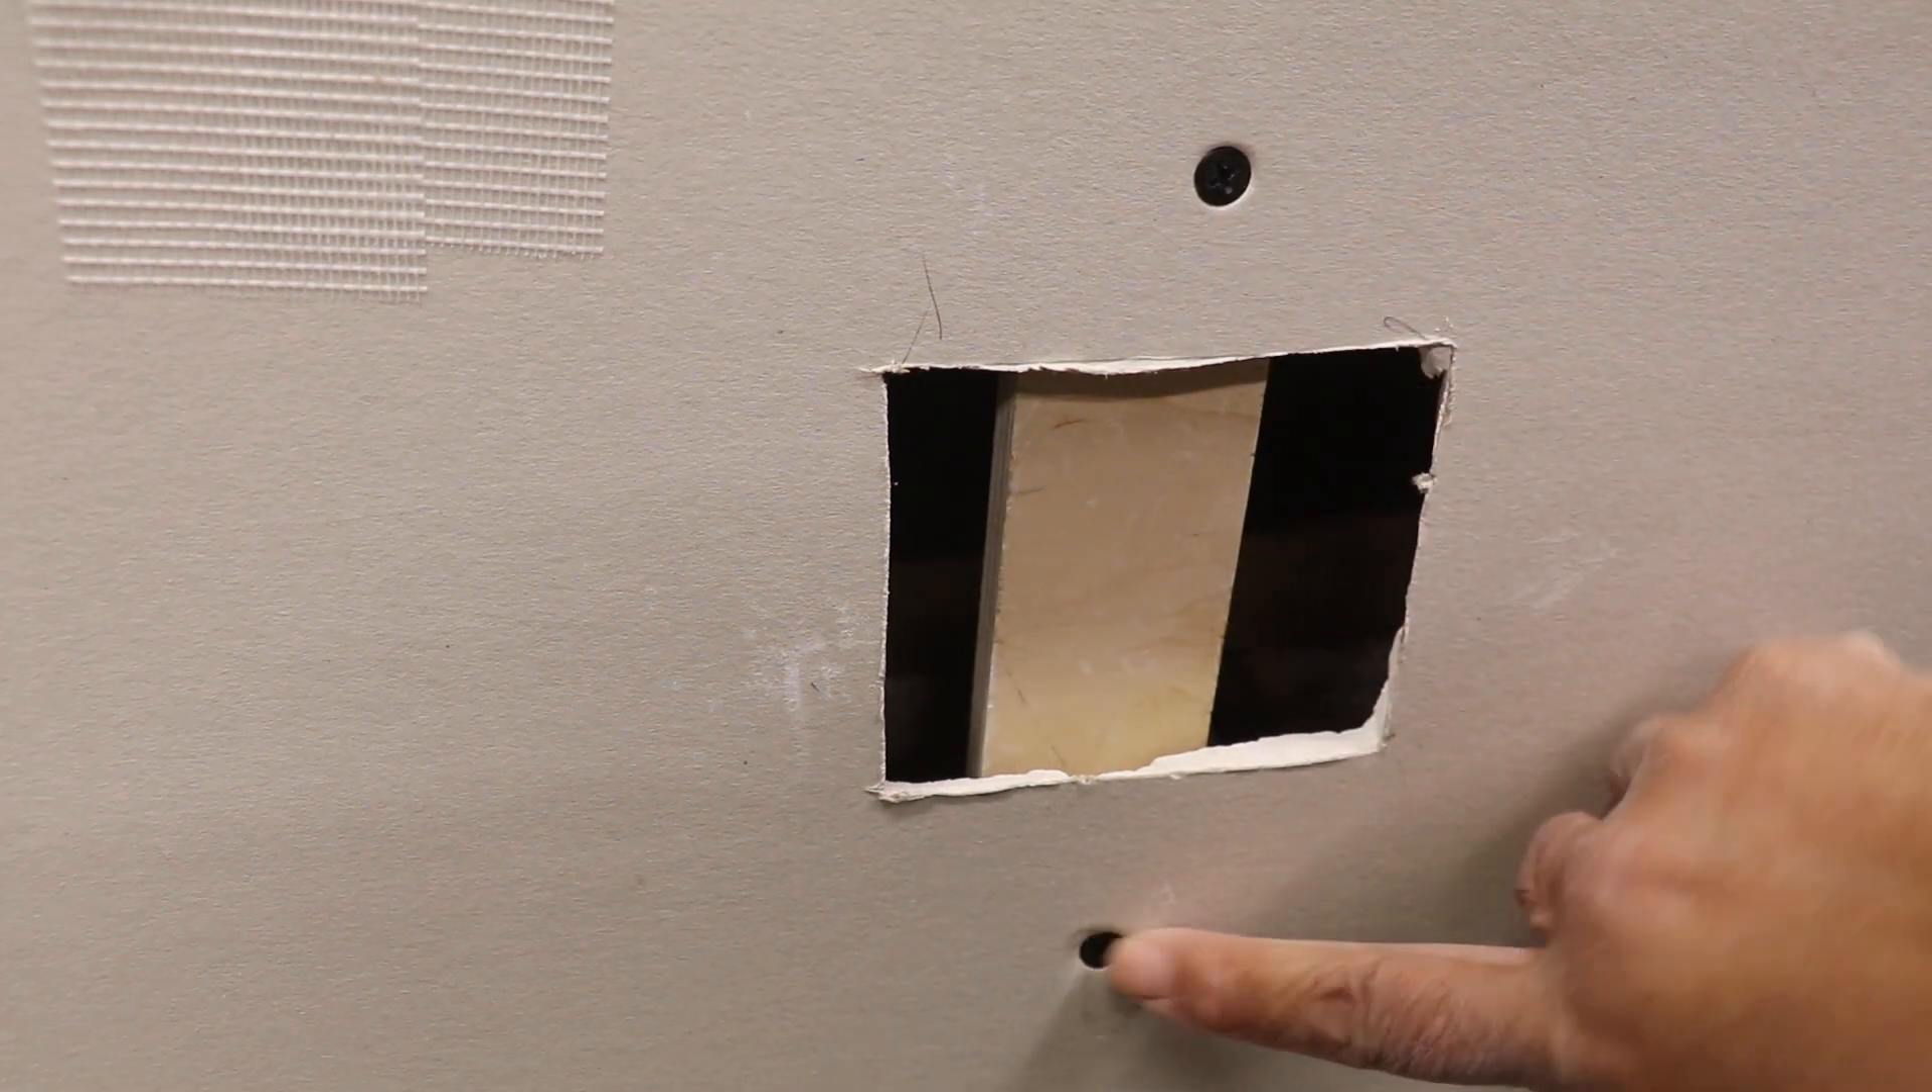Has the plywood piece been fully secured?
Yes.